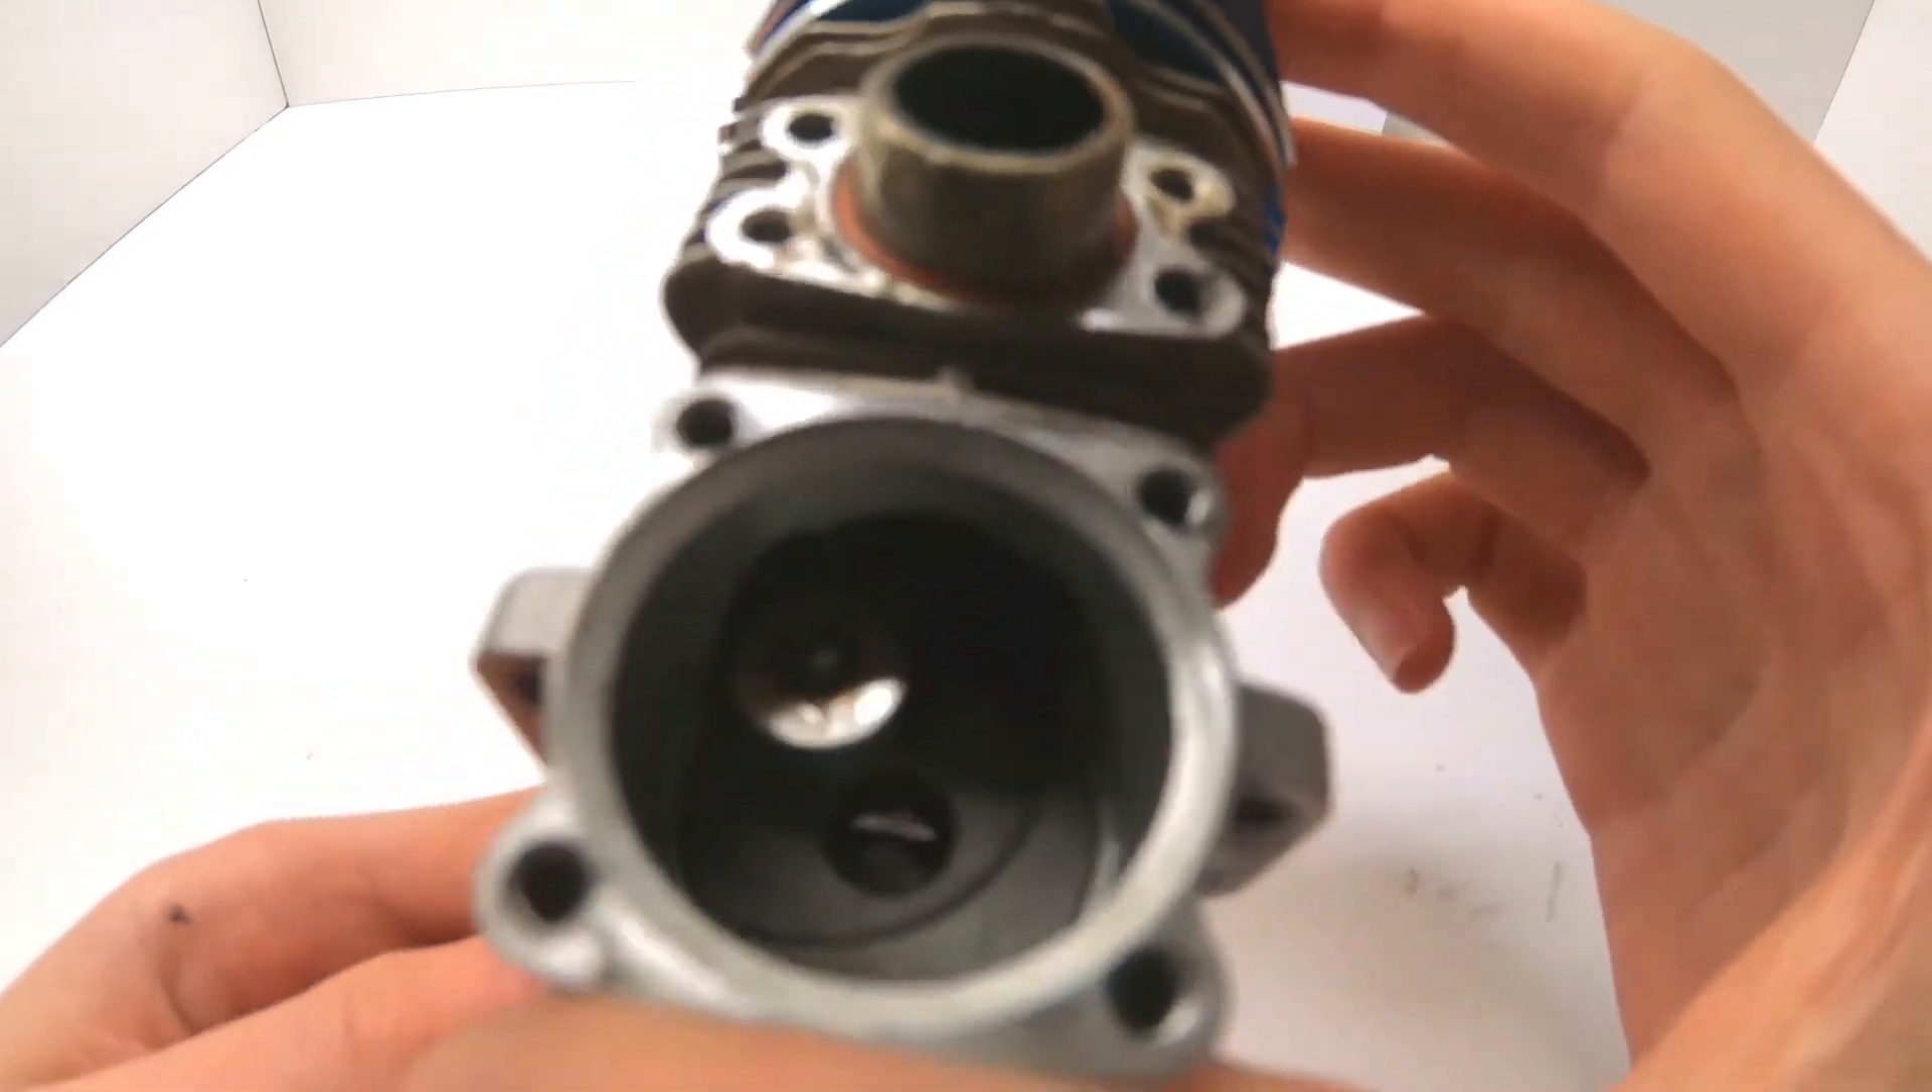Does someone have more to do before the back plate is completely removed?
No.